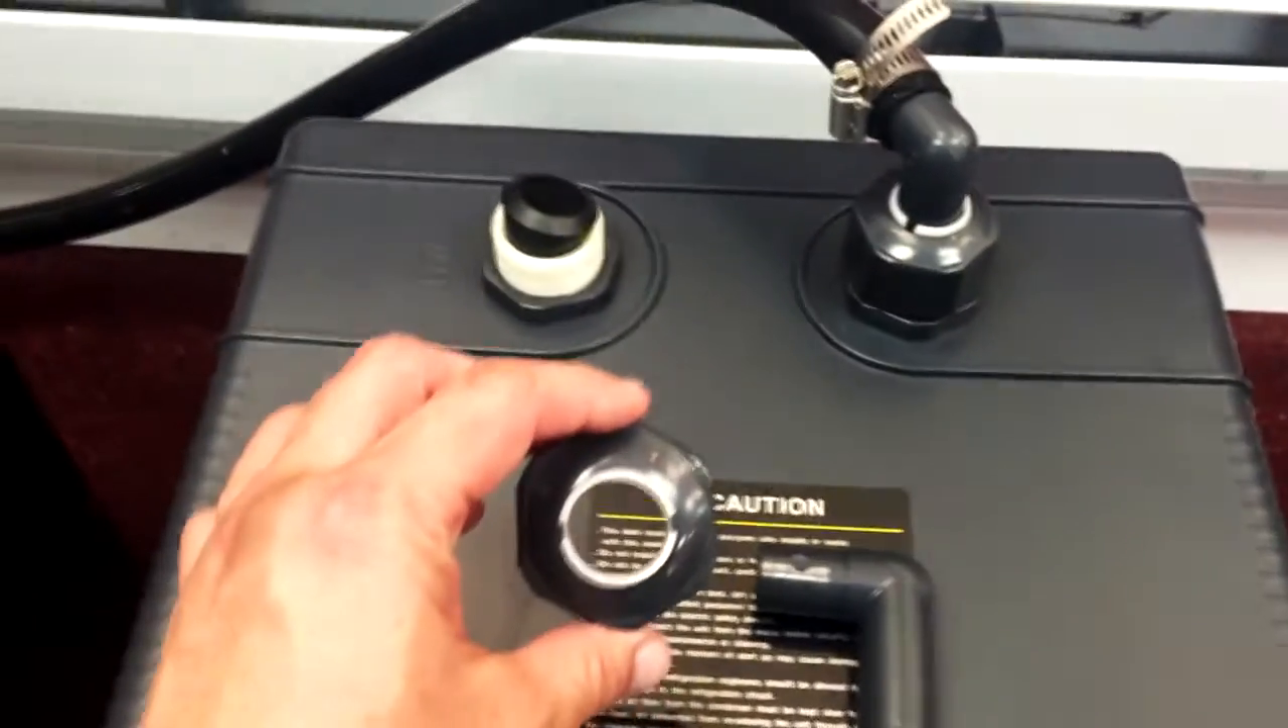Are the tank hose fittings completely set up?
No.